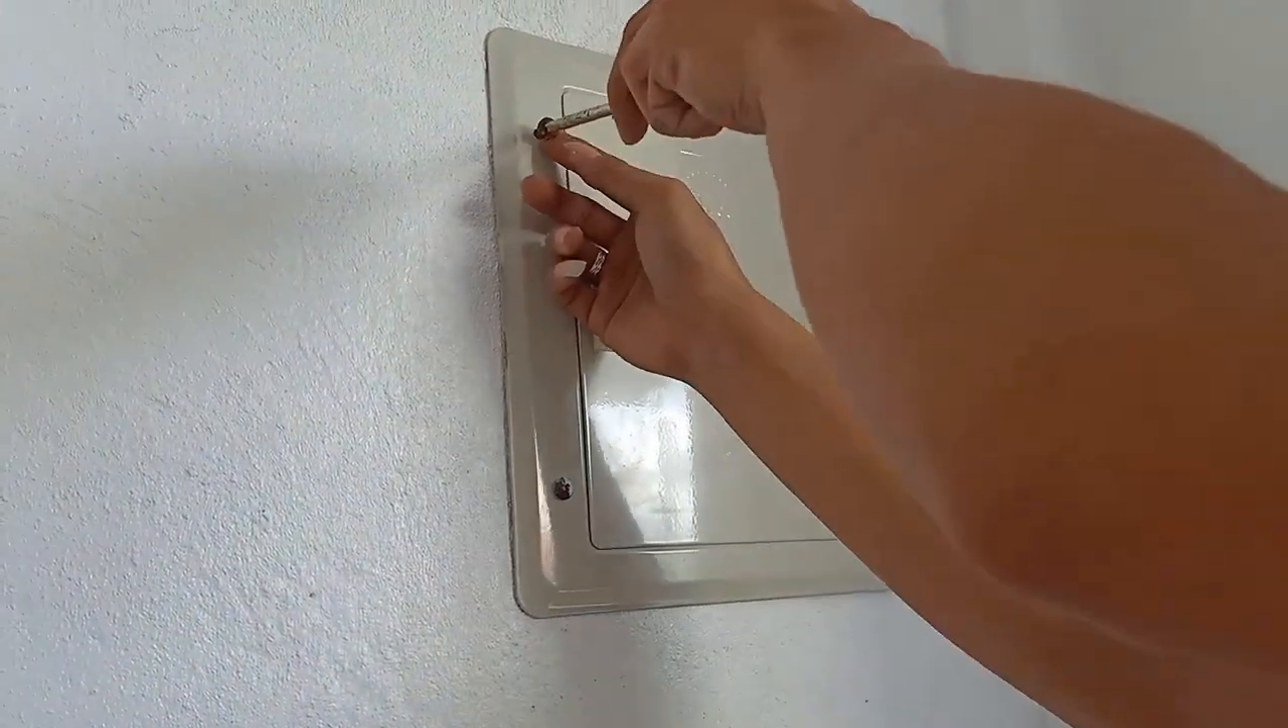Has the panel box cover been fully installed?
No.